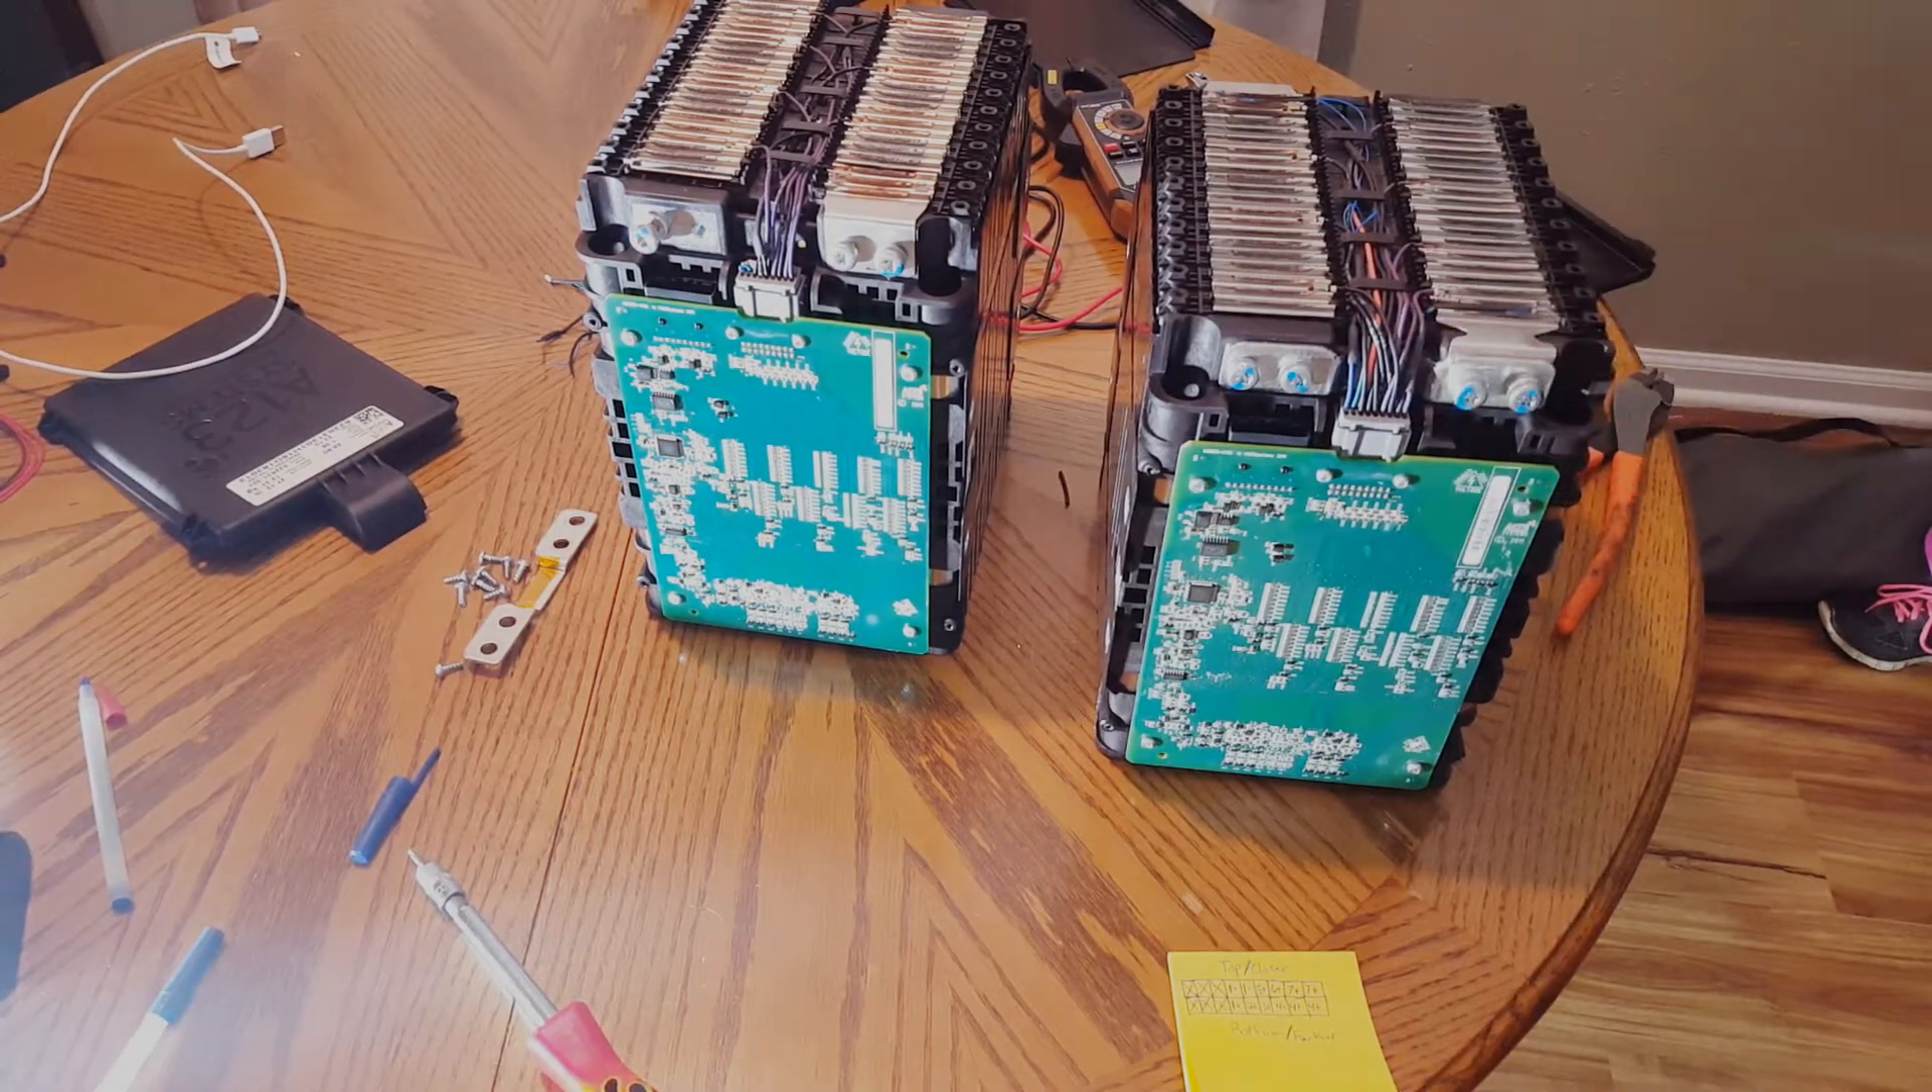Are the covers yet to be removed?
No.